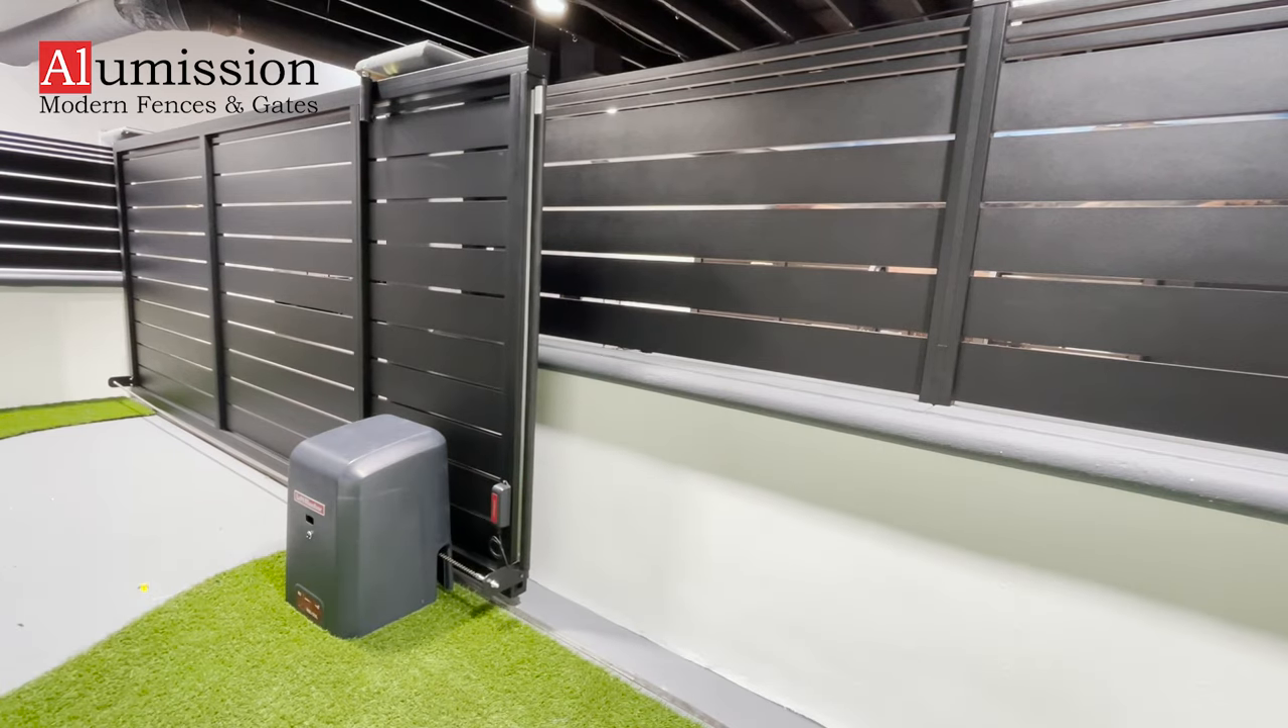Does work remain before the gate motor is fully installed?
No.